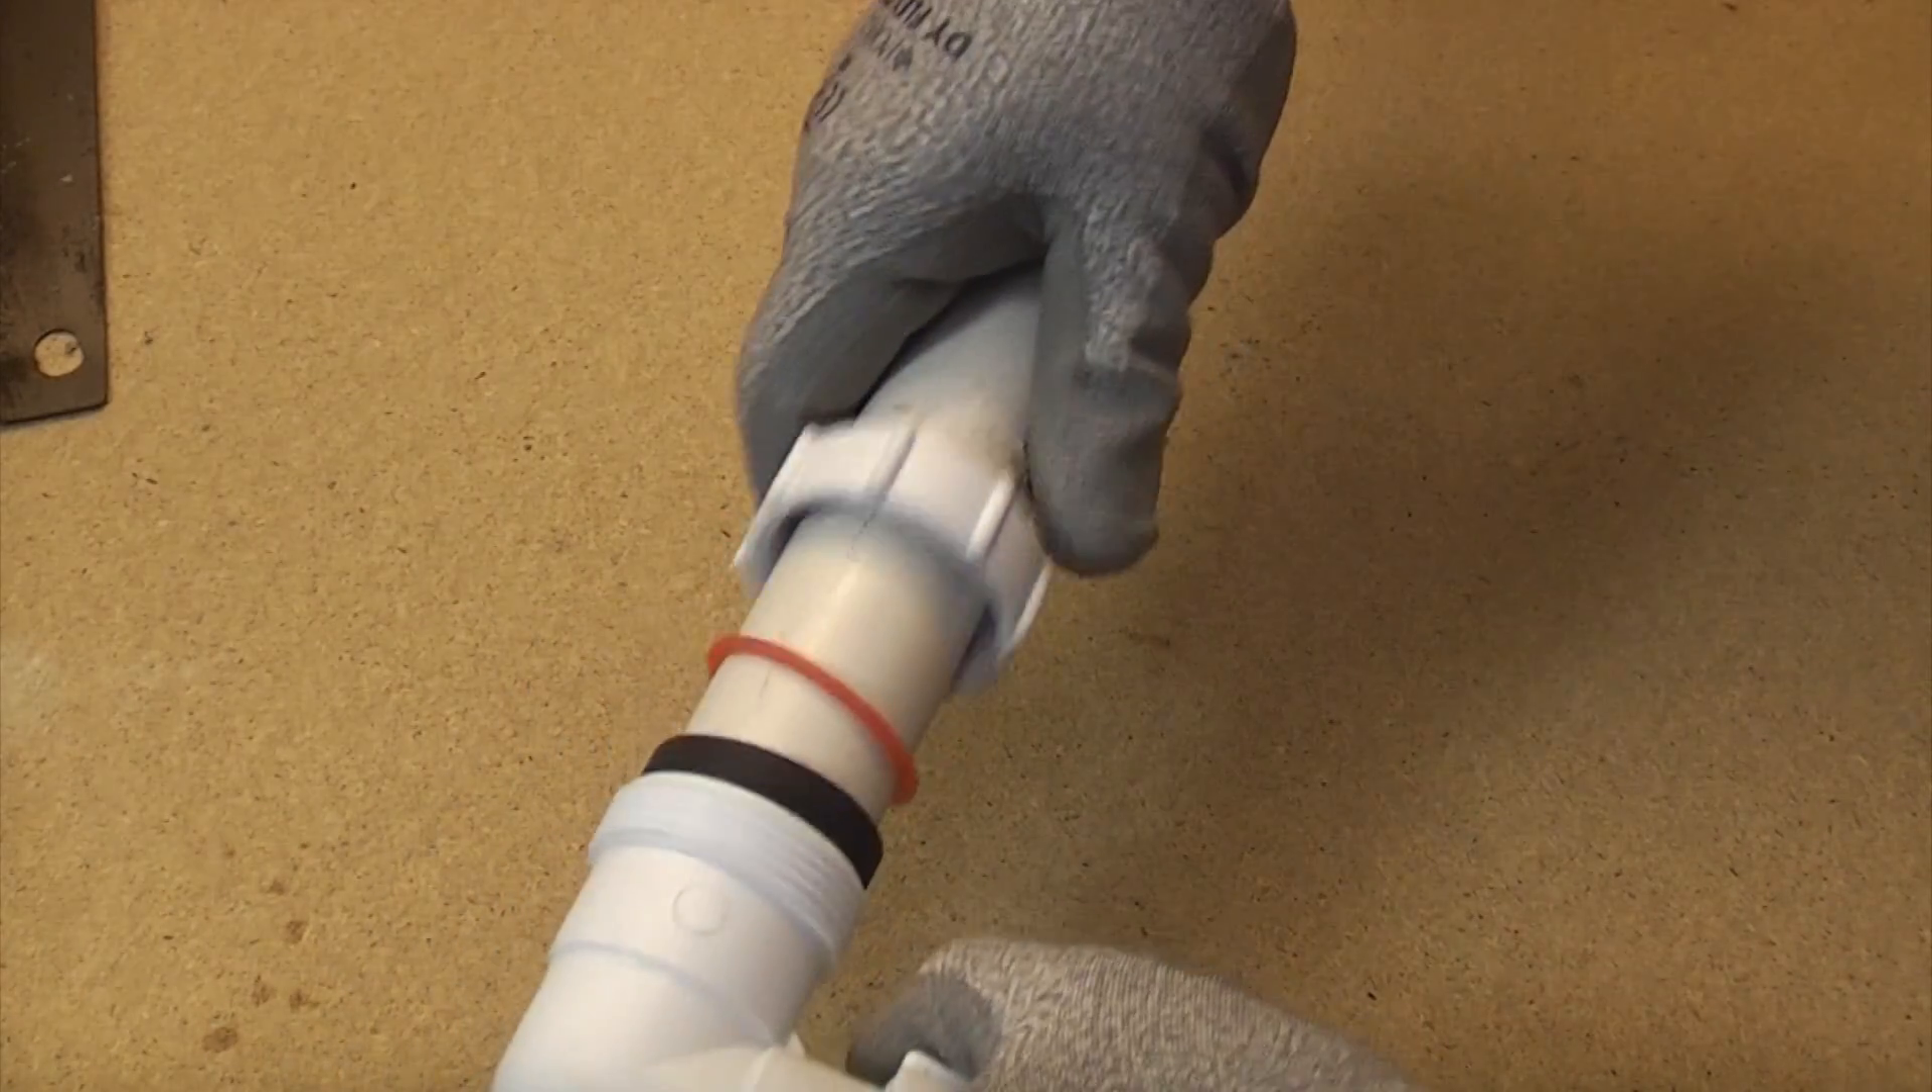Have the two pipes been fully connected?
No.